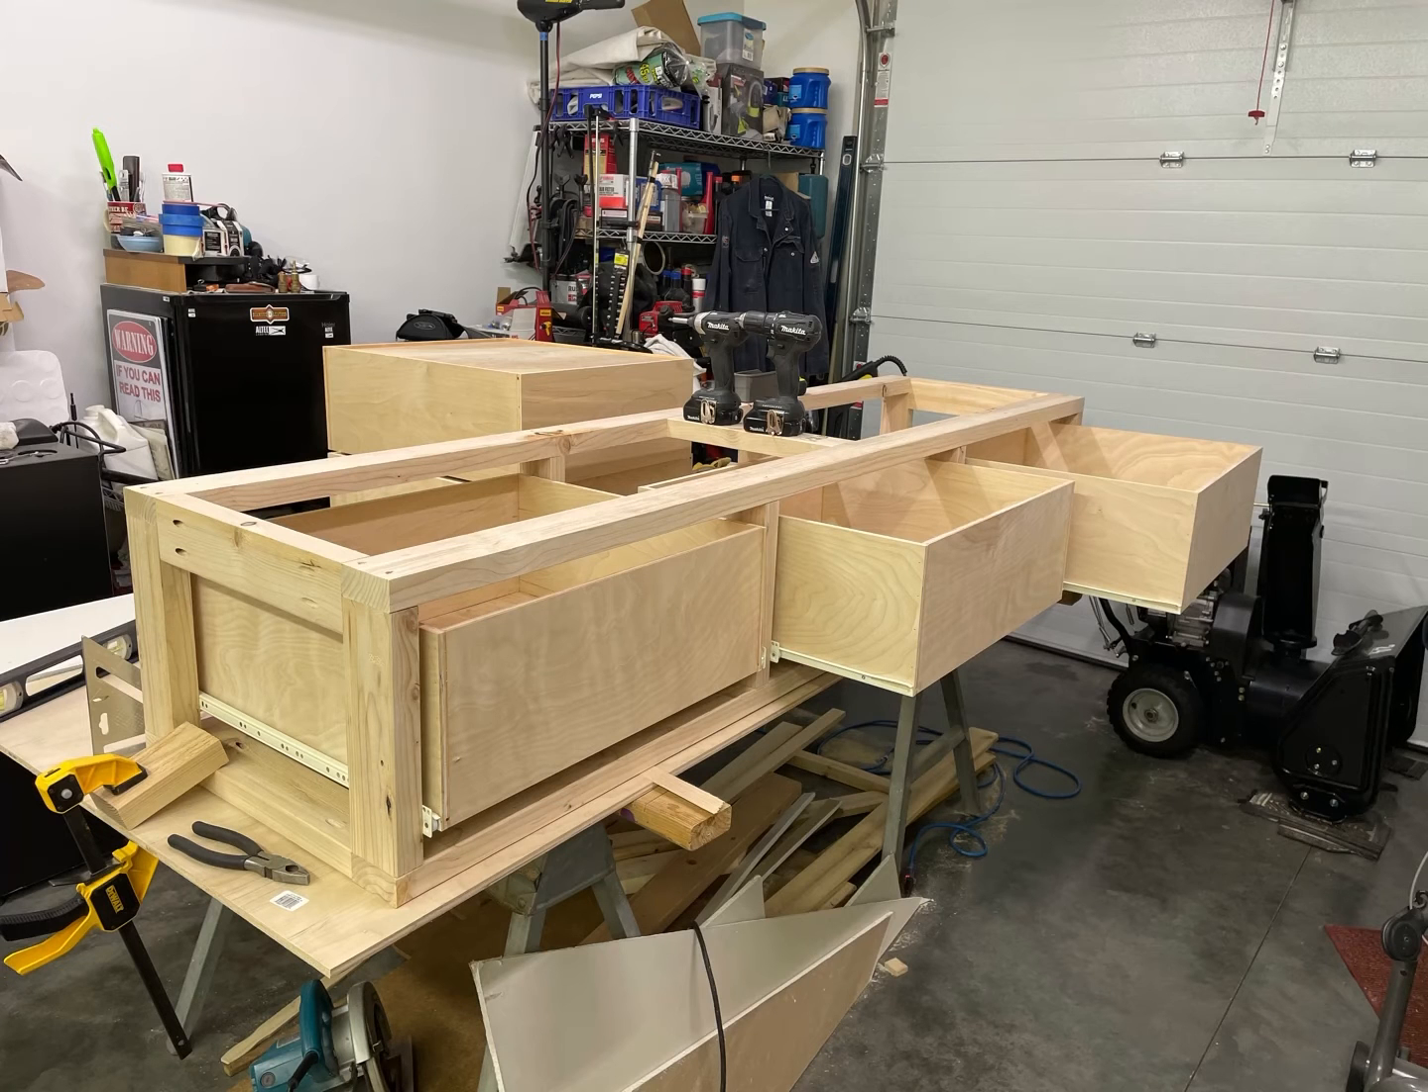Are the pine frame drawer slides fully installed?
Yes.